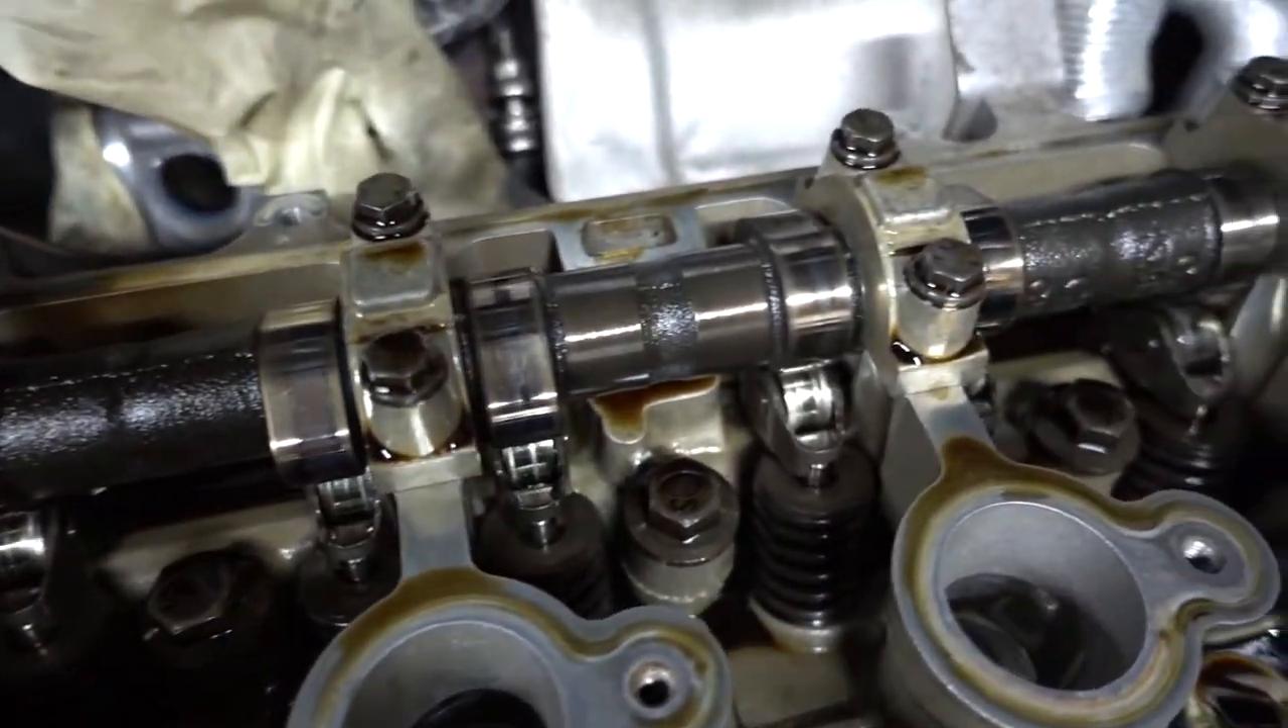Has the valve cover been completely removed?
Yes.